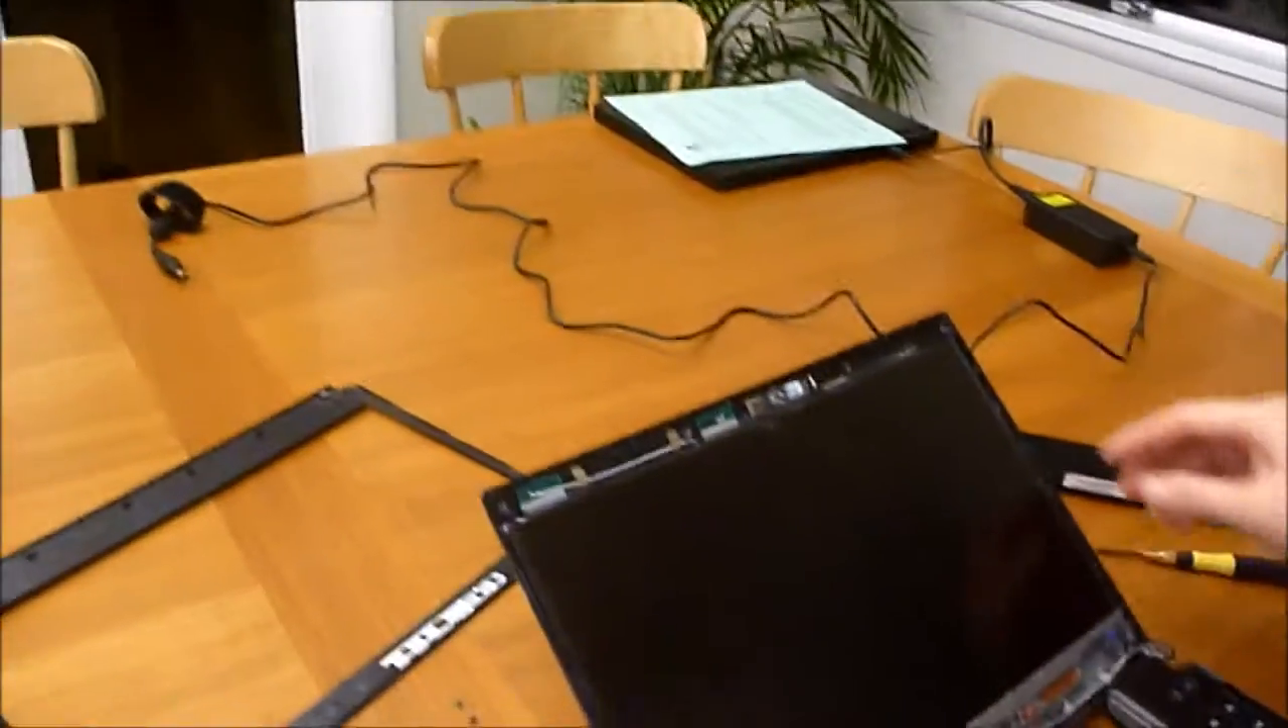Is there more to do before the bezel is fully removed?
No.